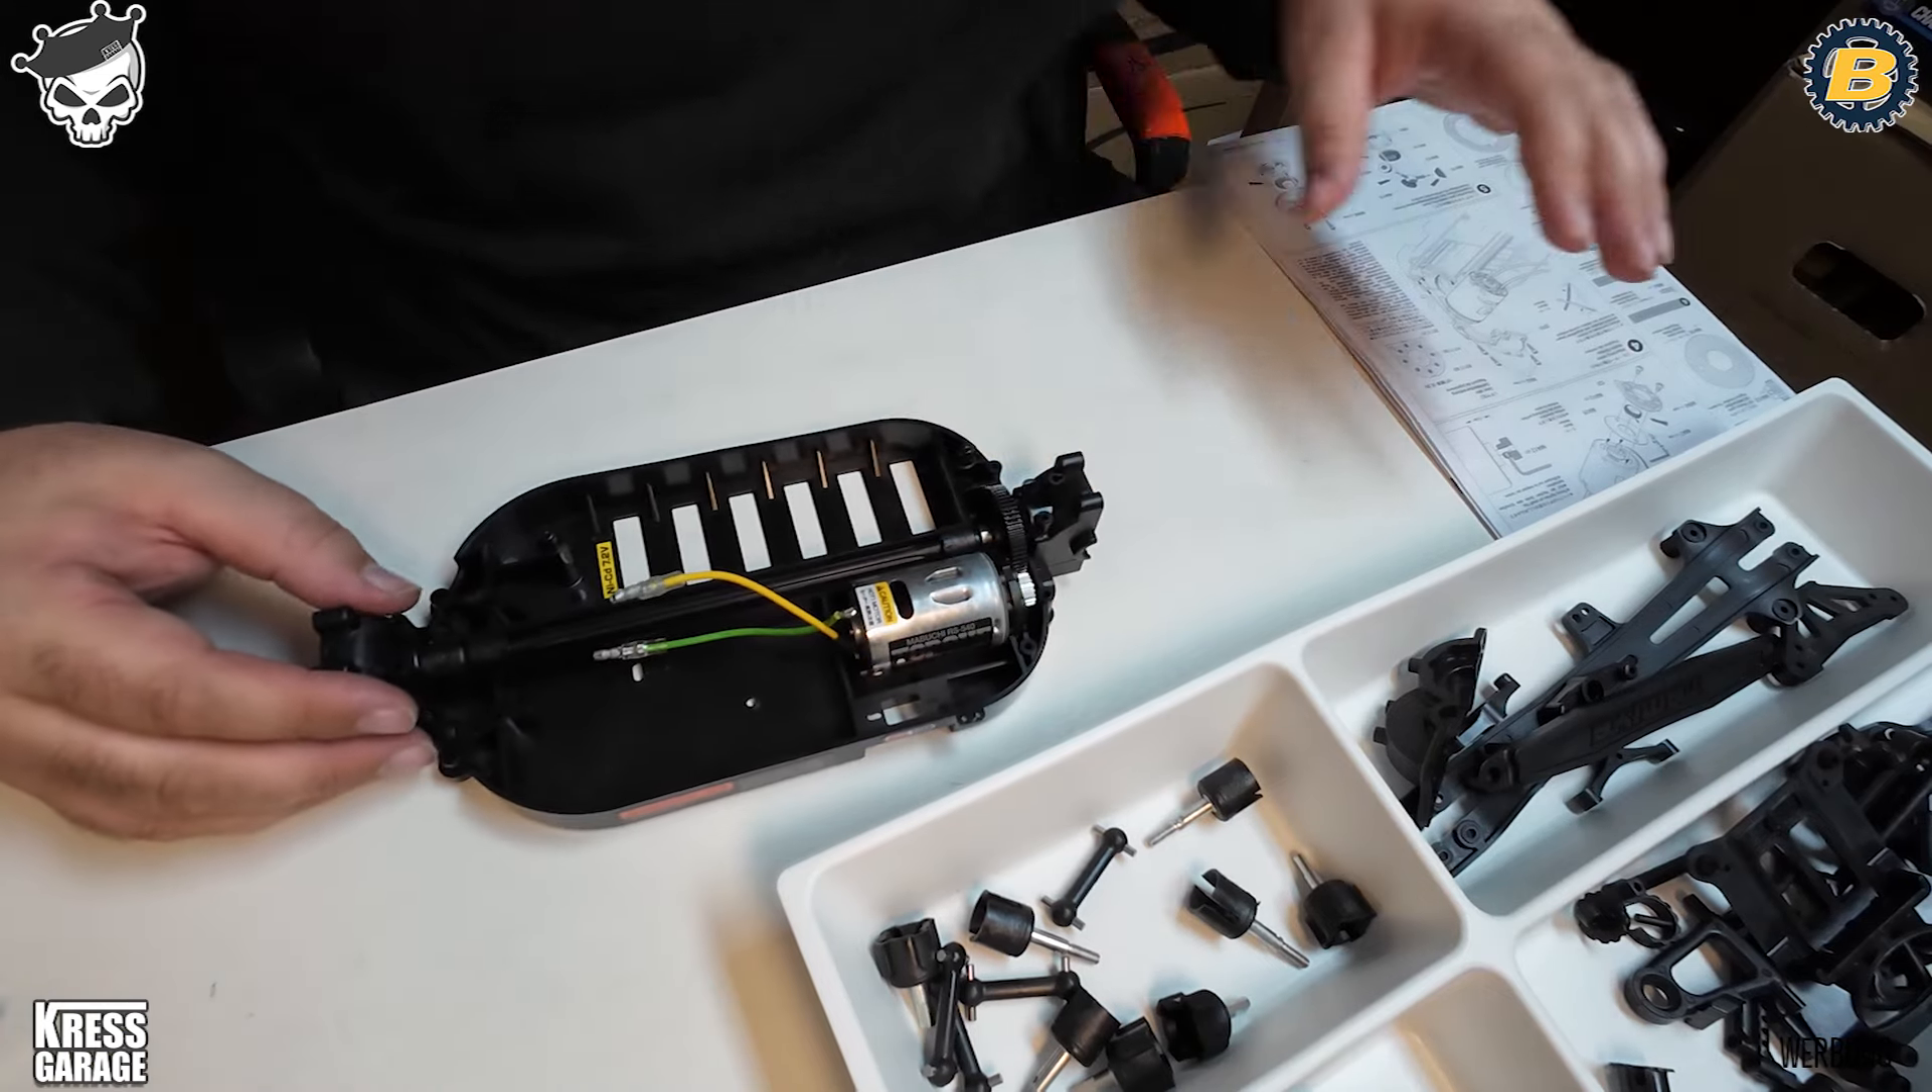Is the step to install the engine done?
Yes.